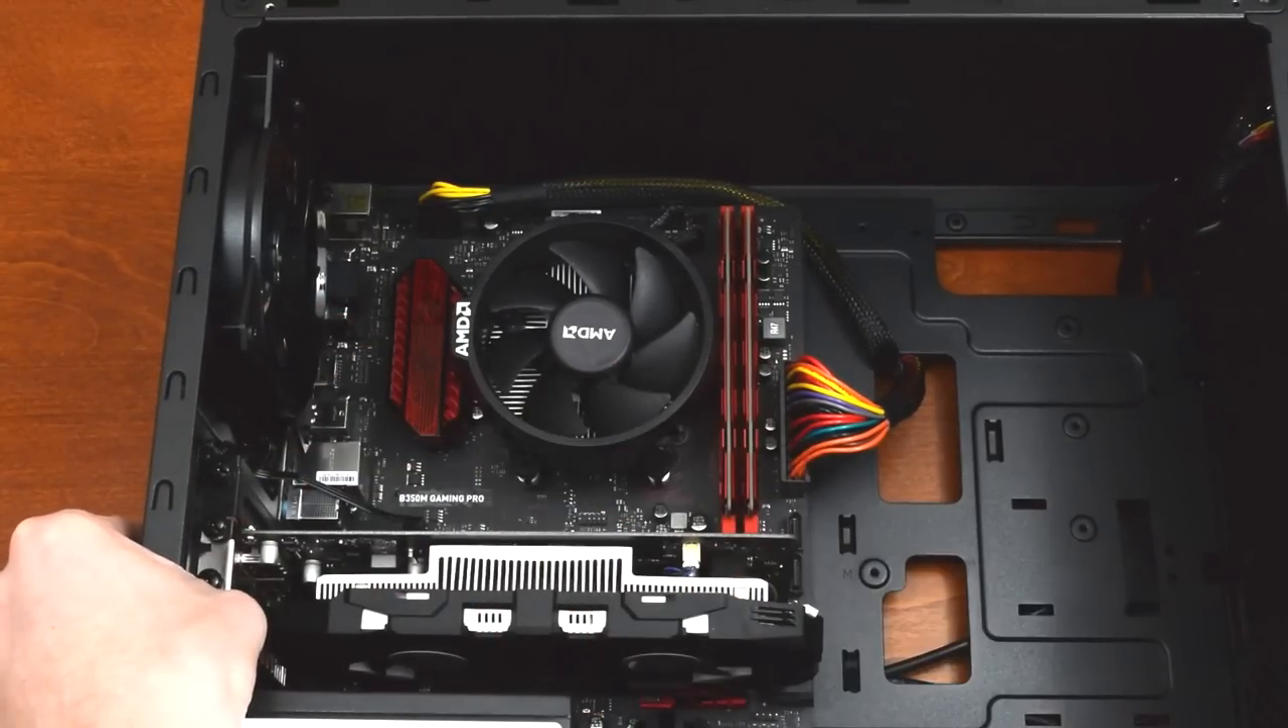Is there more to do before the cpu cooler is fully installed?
No.